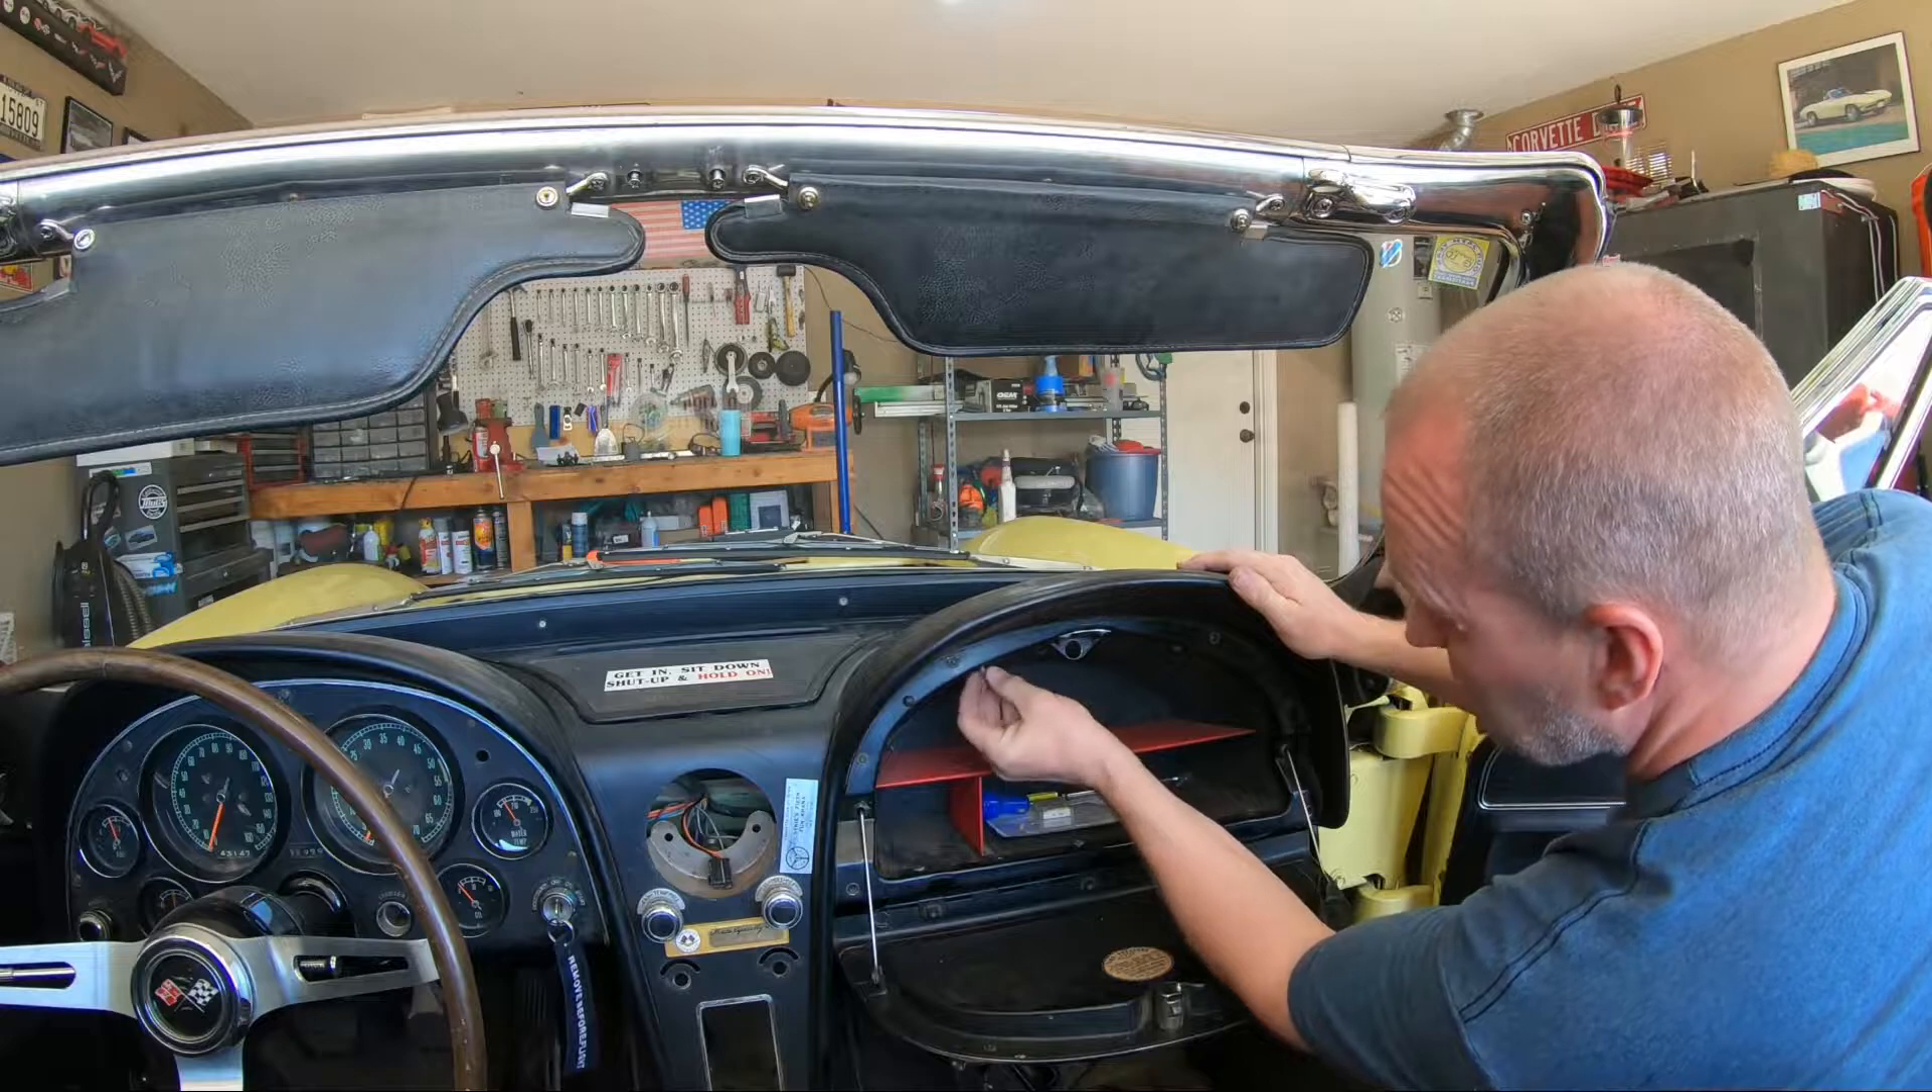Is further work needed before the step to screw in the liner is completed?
Yes.